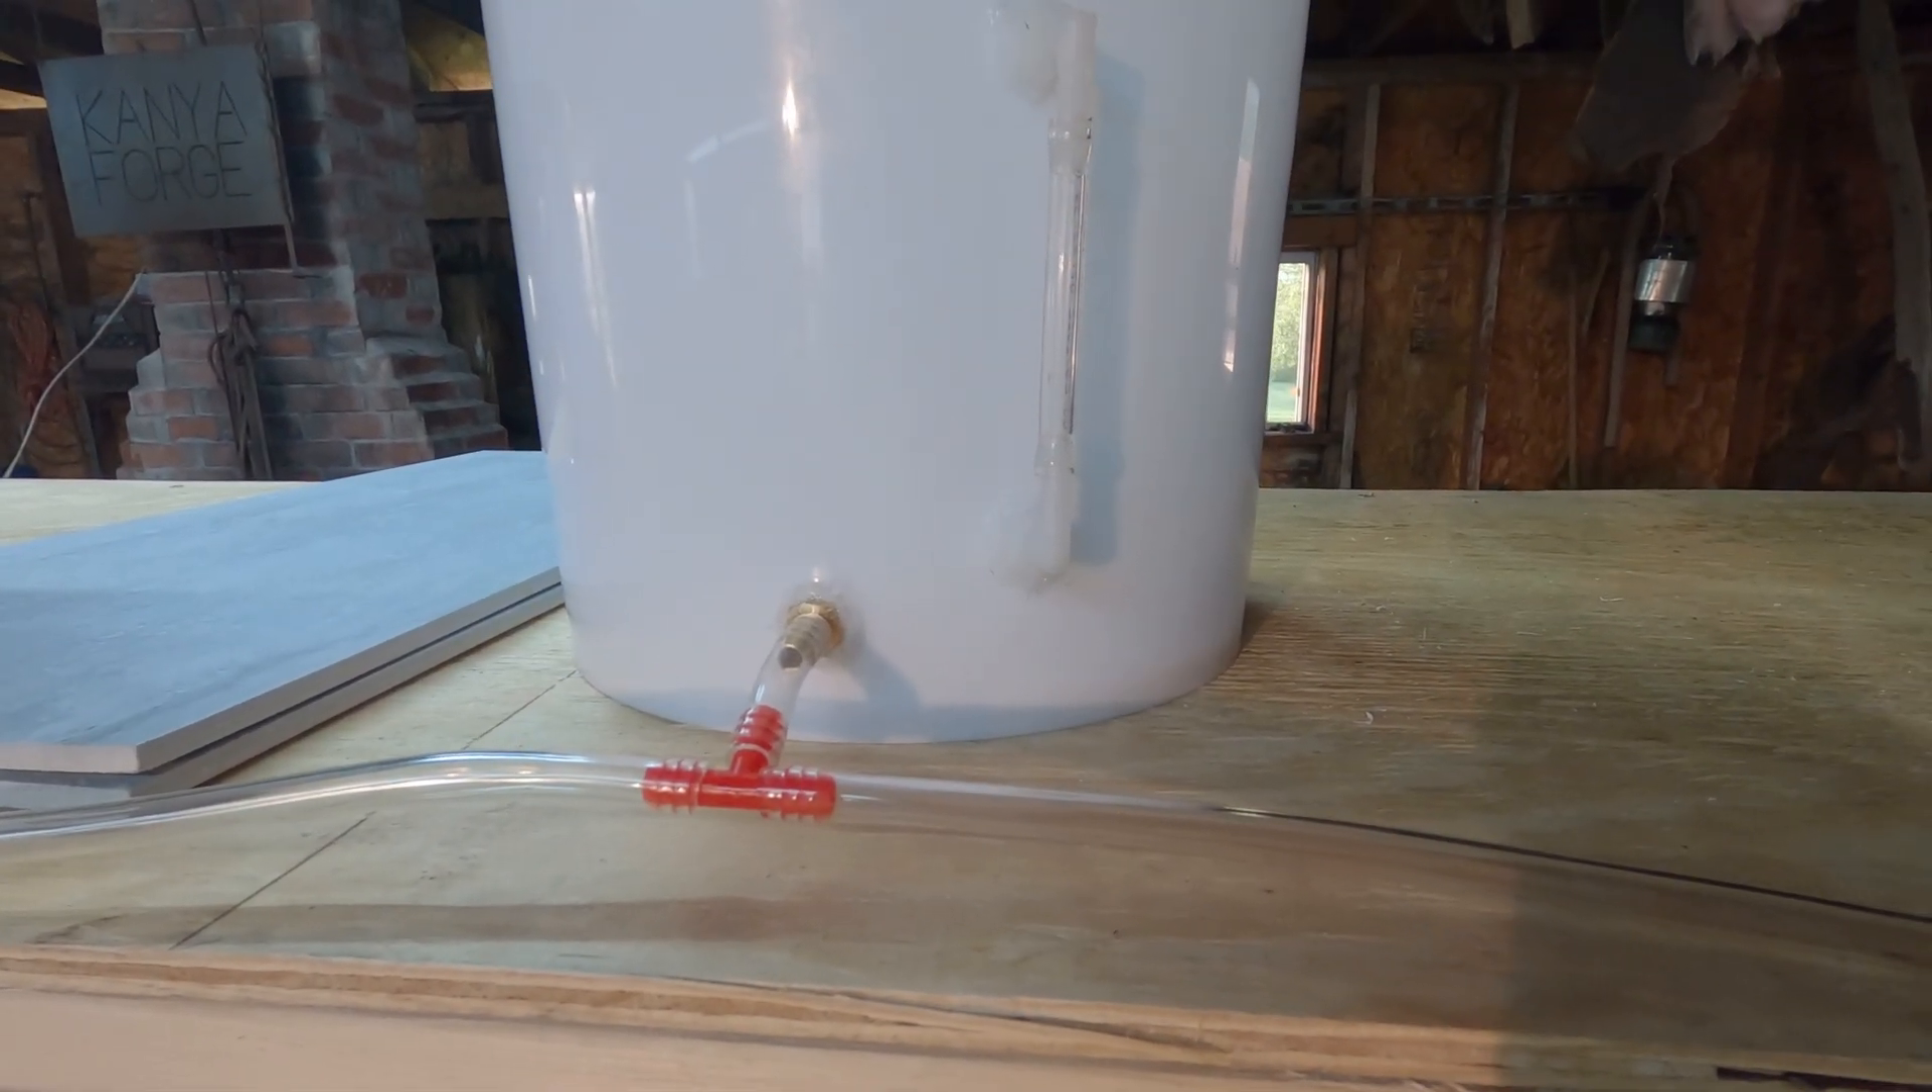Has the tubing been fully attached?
Yes.